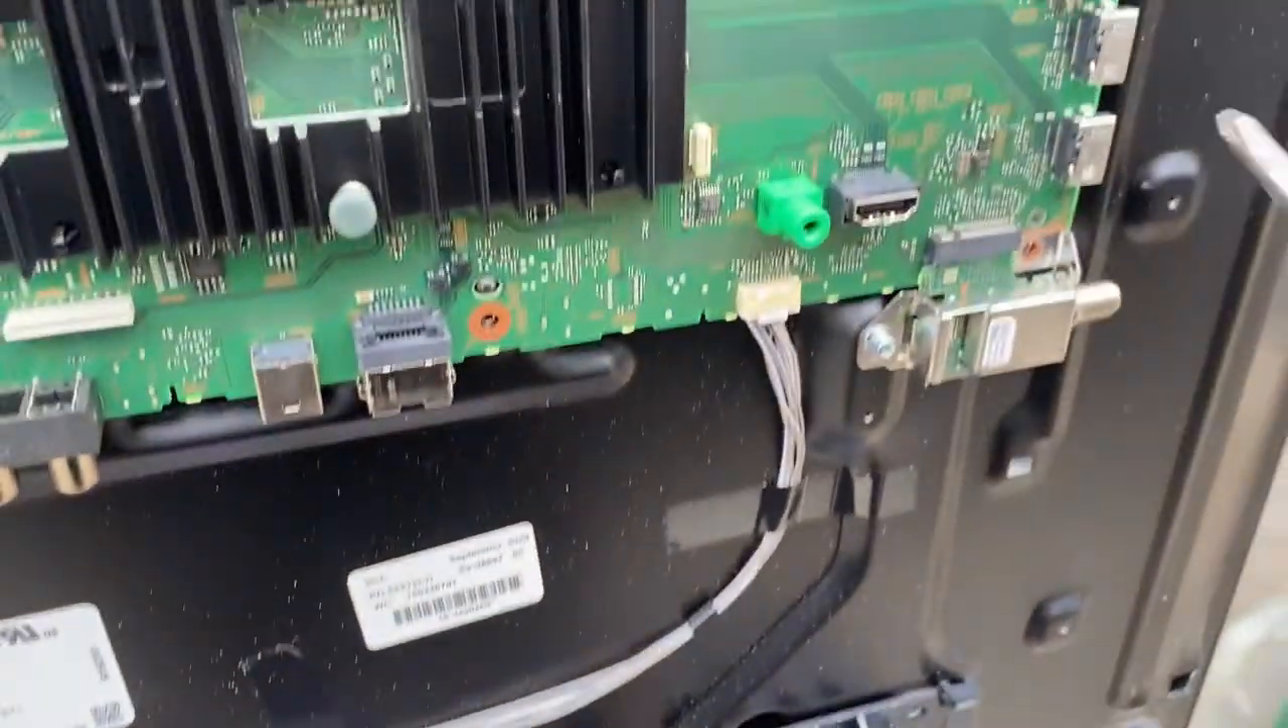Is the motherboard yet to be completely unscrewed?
Yes.